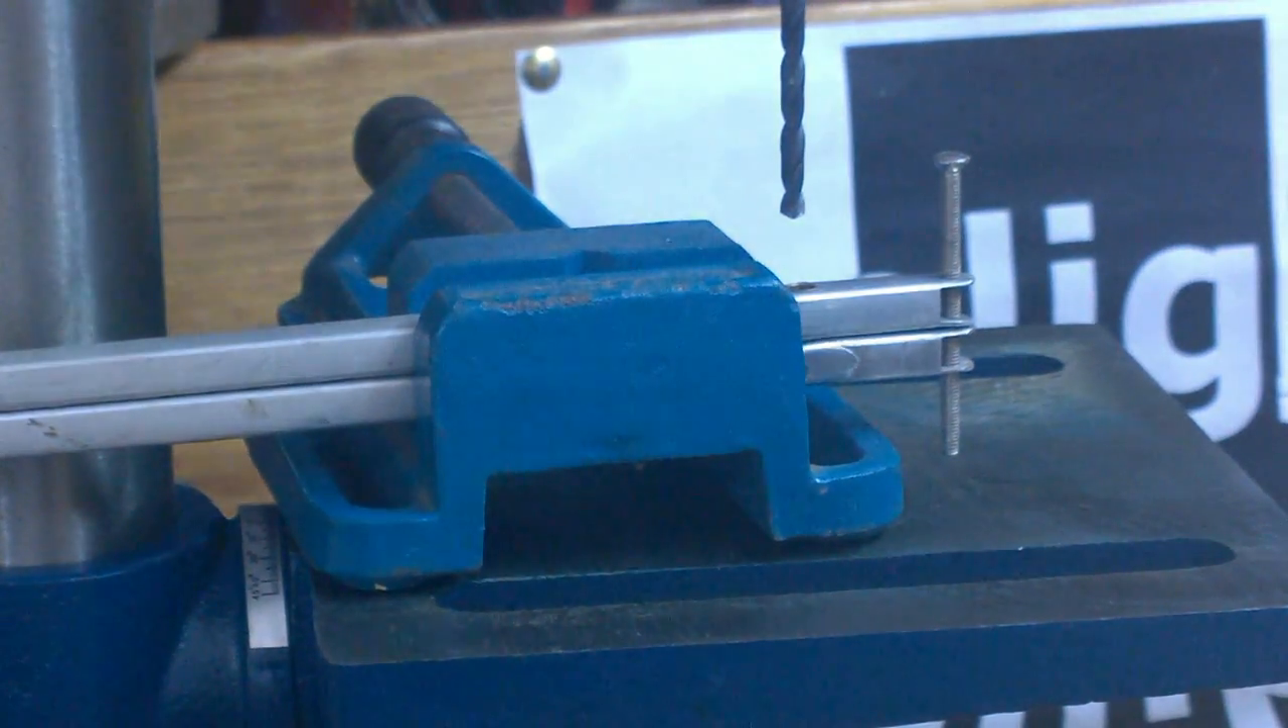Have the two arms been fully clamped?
Yes.